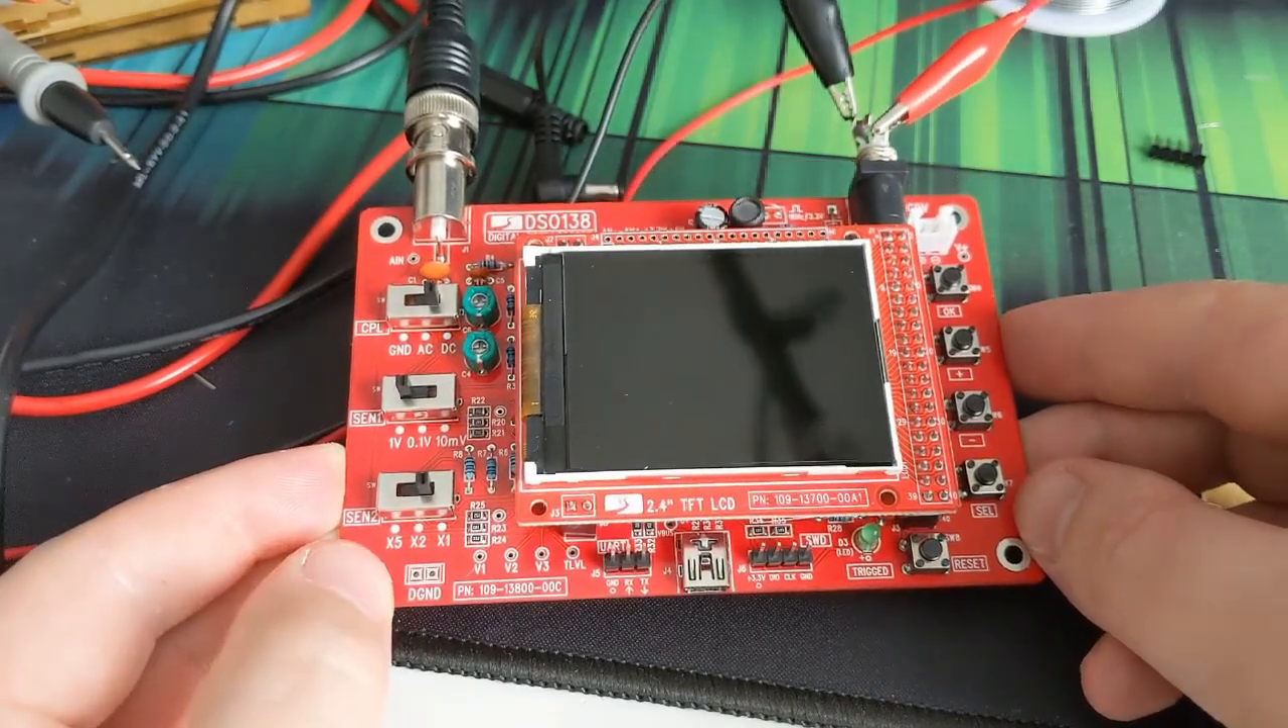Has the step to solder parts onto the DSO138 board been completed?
Yes.